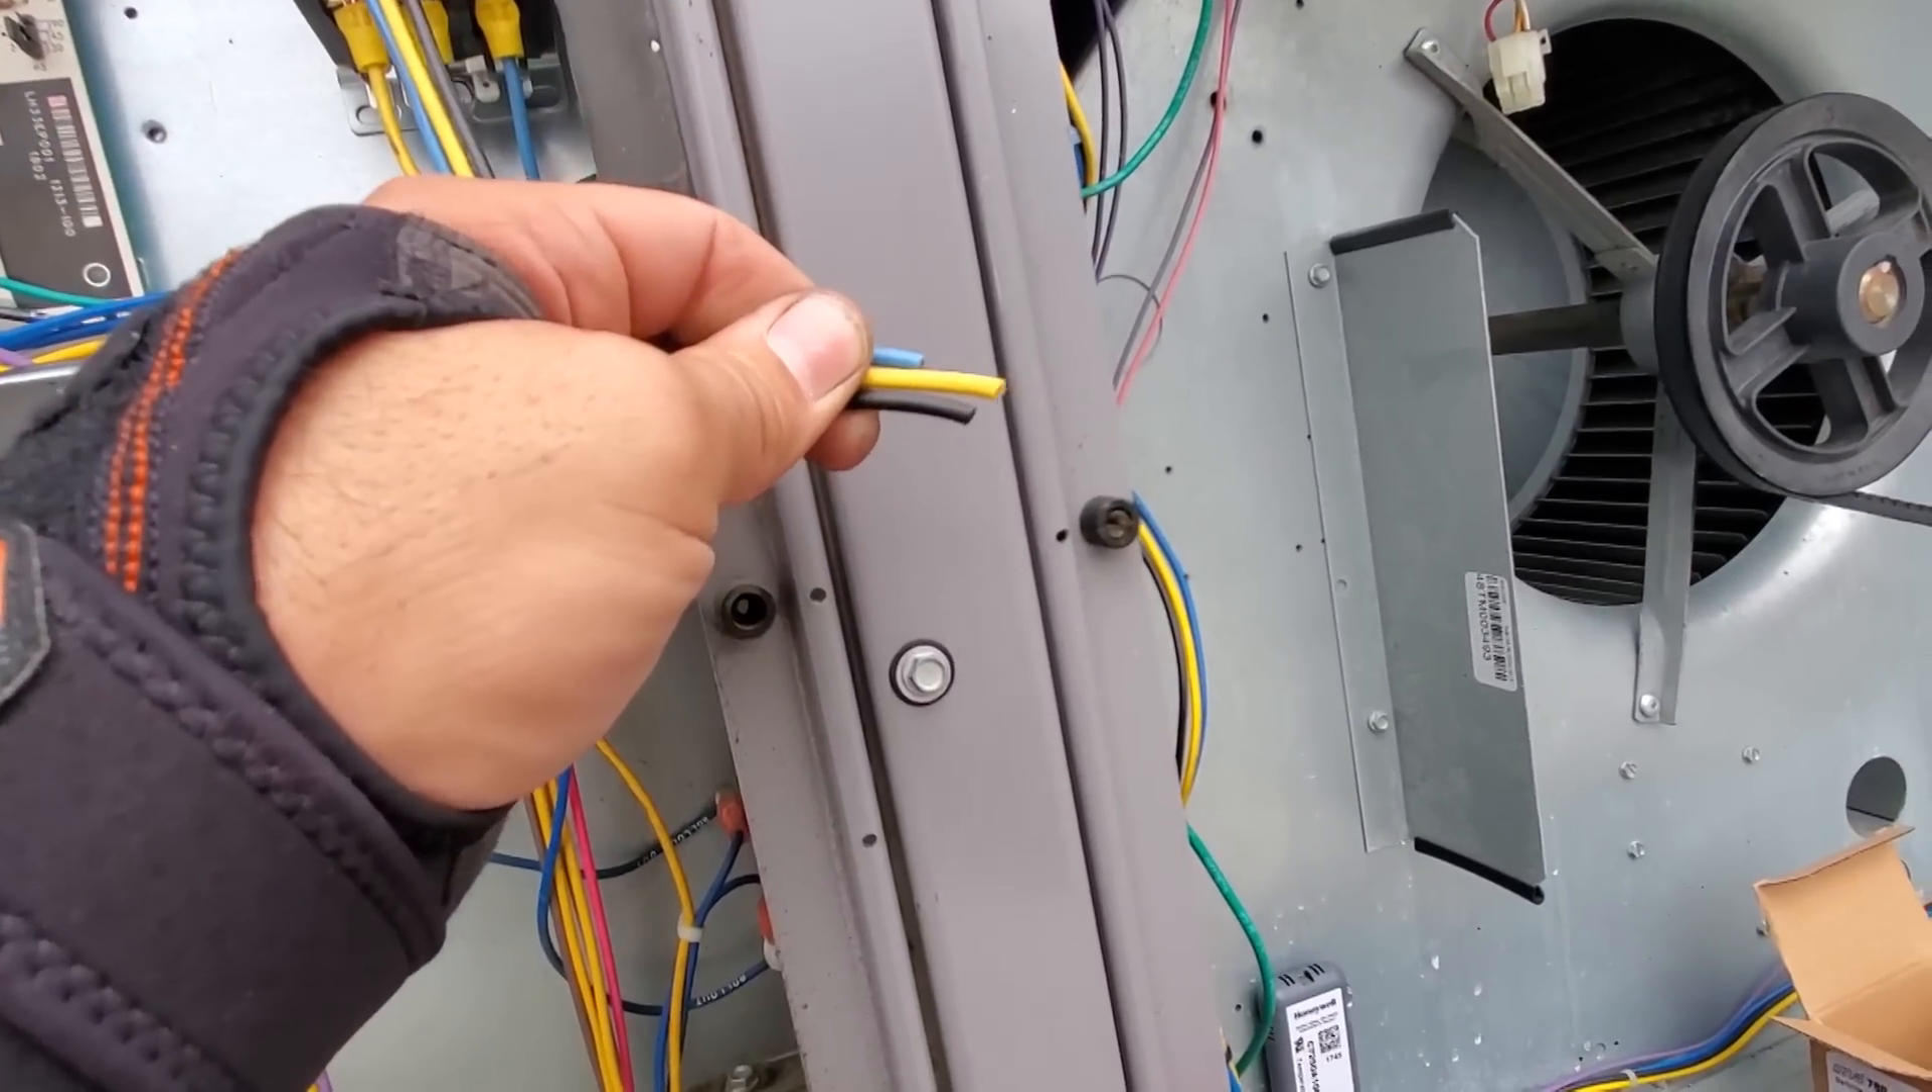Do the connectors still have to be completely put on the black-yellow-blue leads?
Yes.